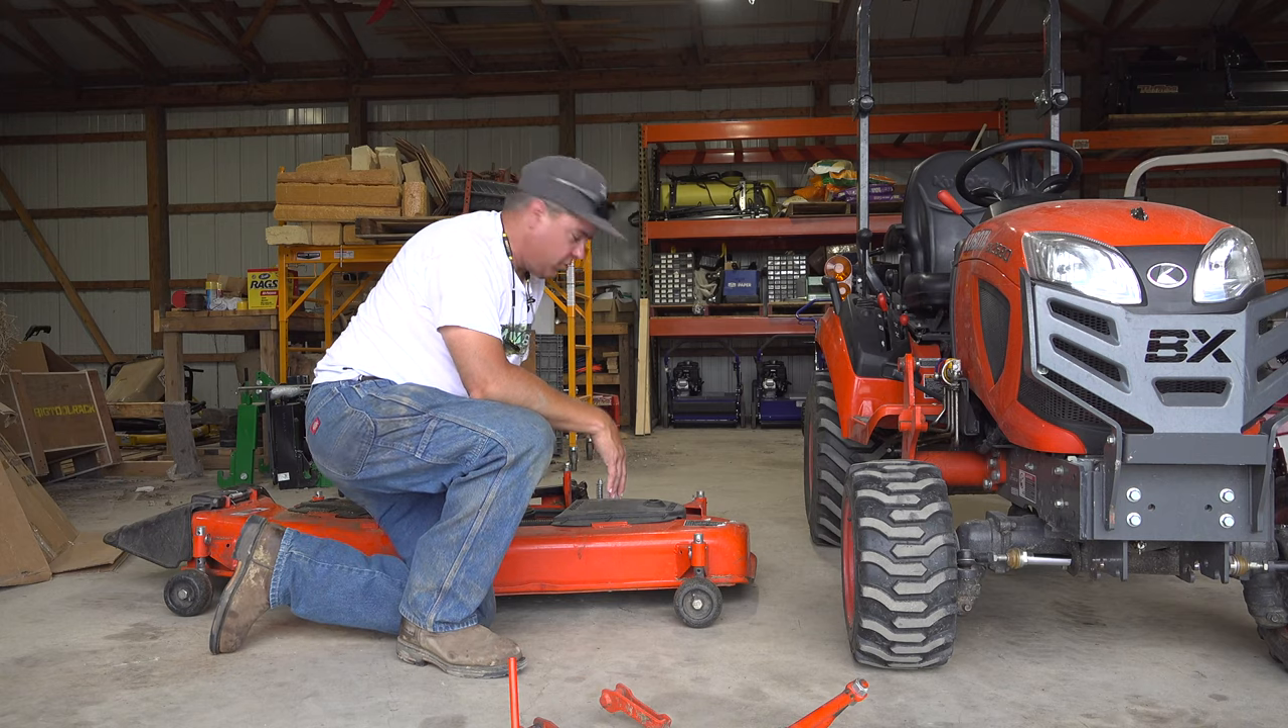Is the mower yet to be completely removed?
No.